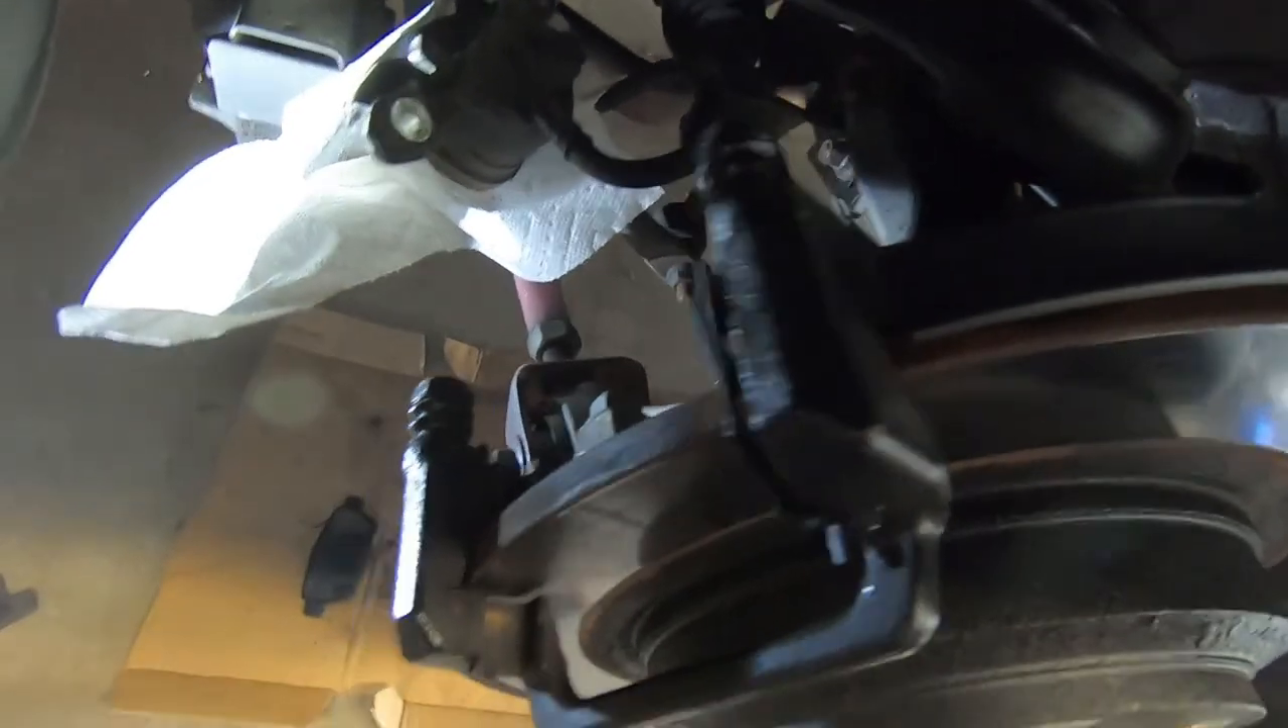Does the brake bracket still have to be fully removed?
Yes.